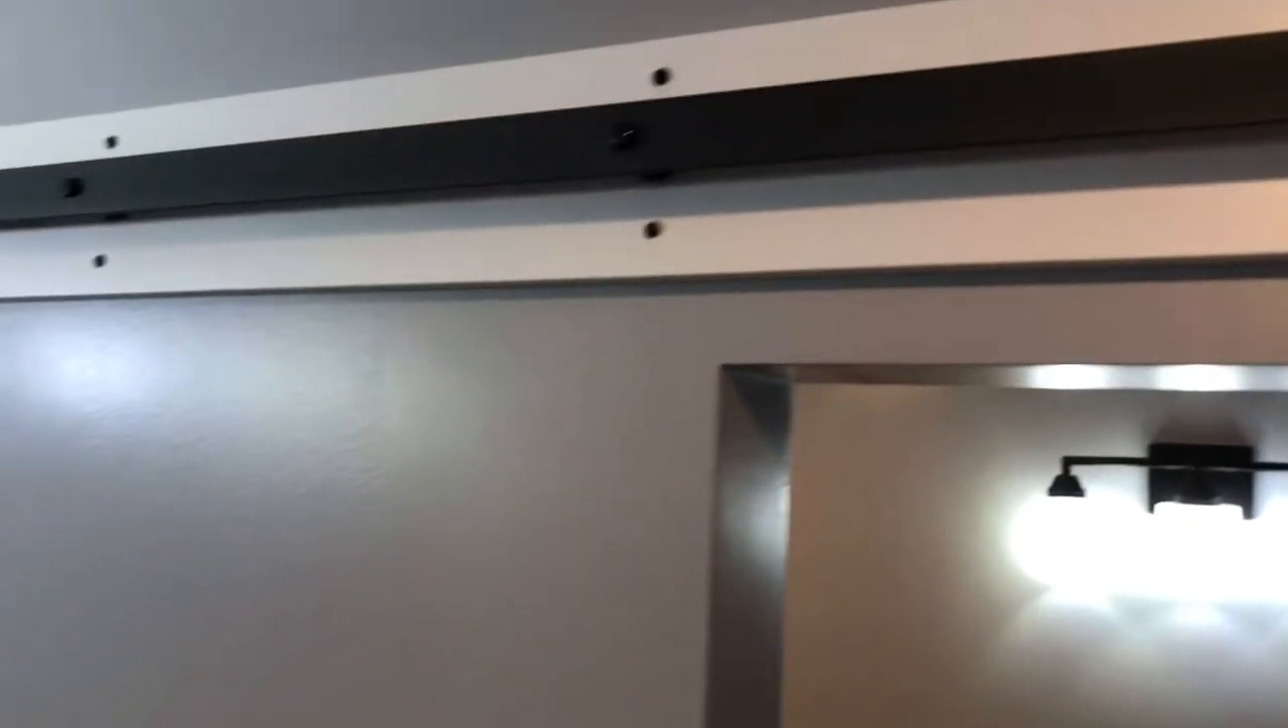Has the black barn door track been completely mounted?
Yes.